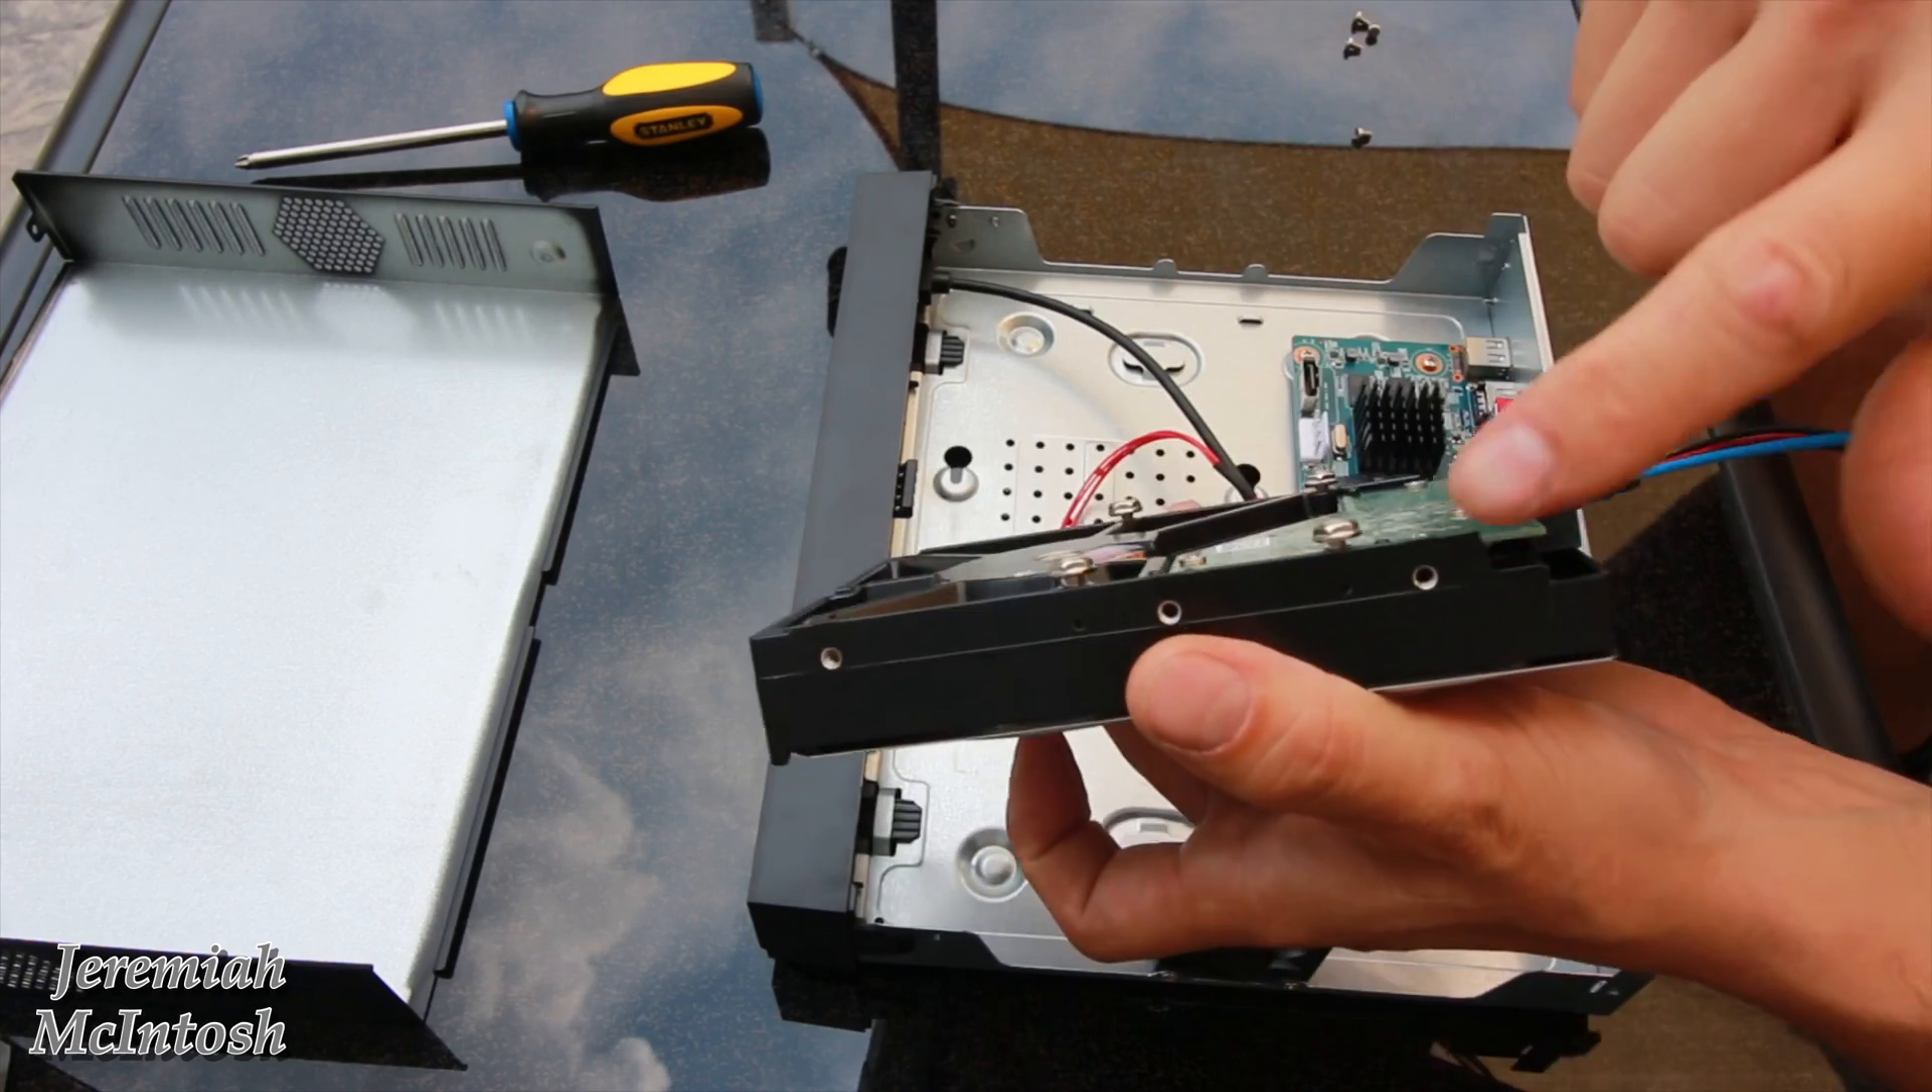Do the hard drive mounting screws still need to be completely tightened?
Yes.